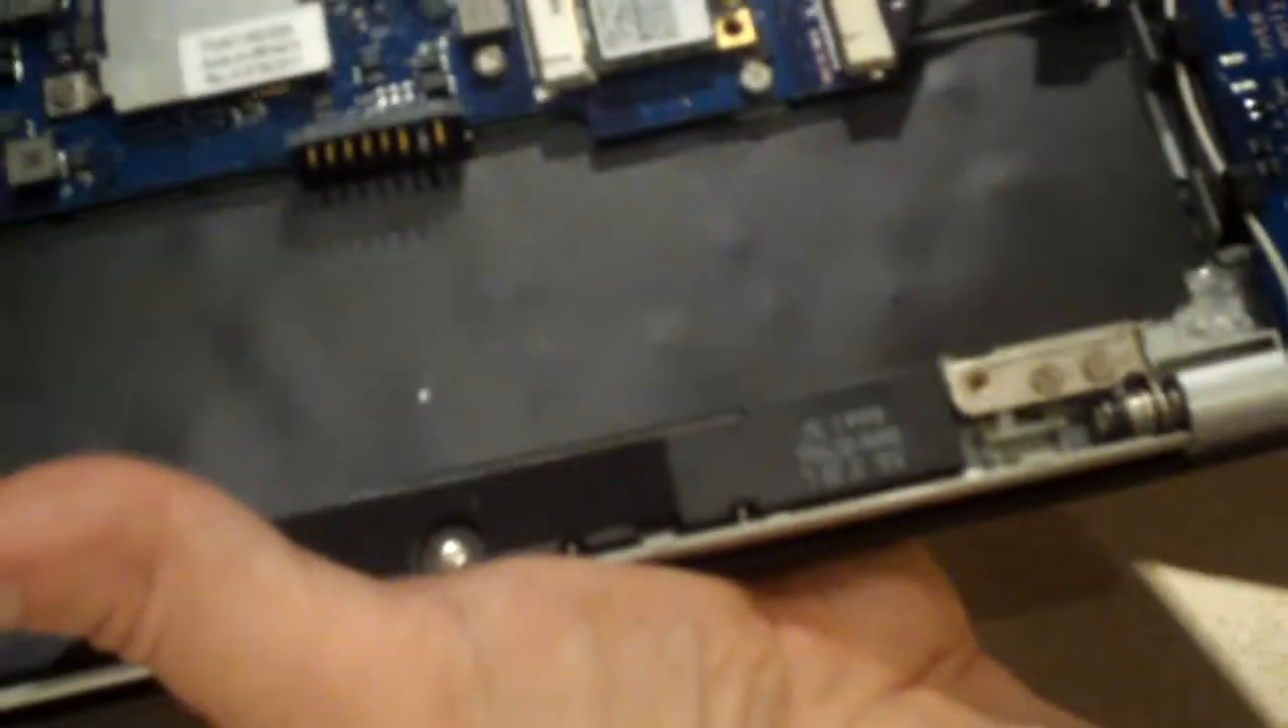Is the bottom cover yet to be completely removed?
No.